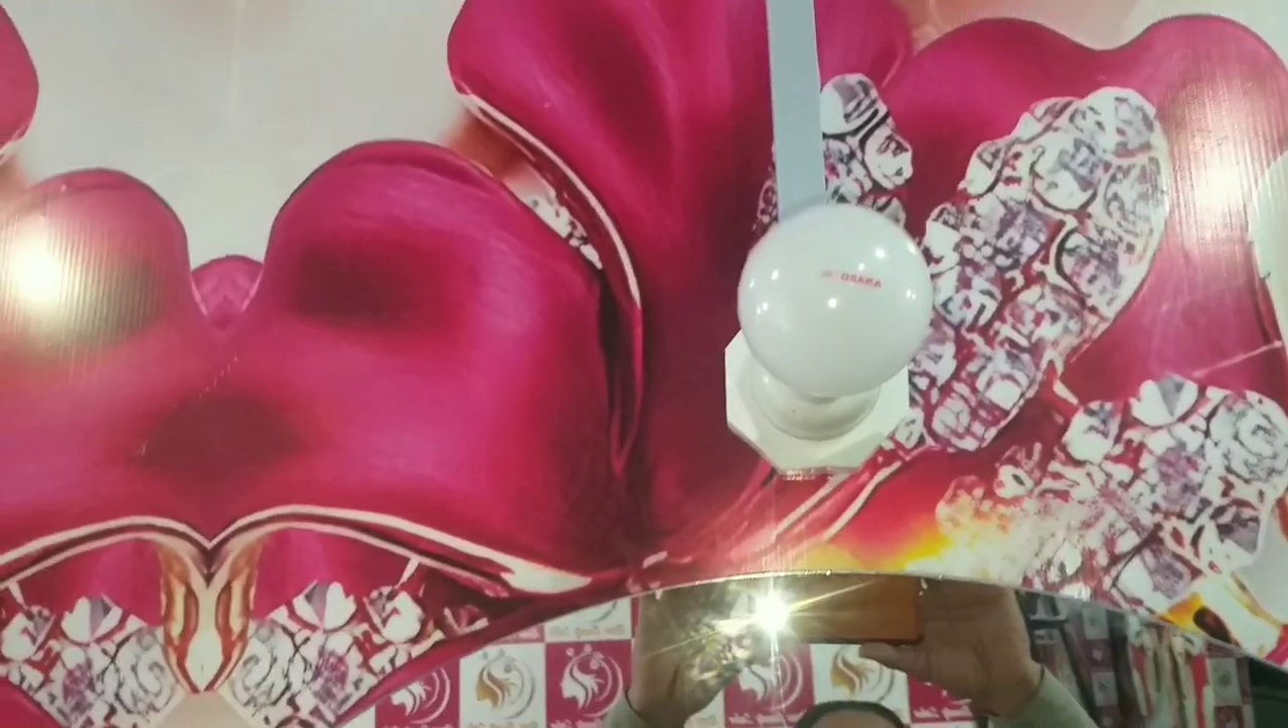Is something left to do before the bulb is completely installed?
No.